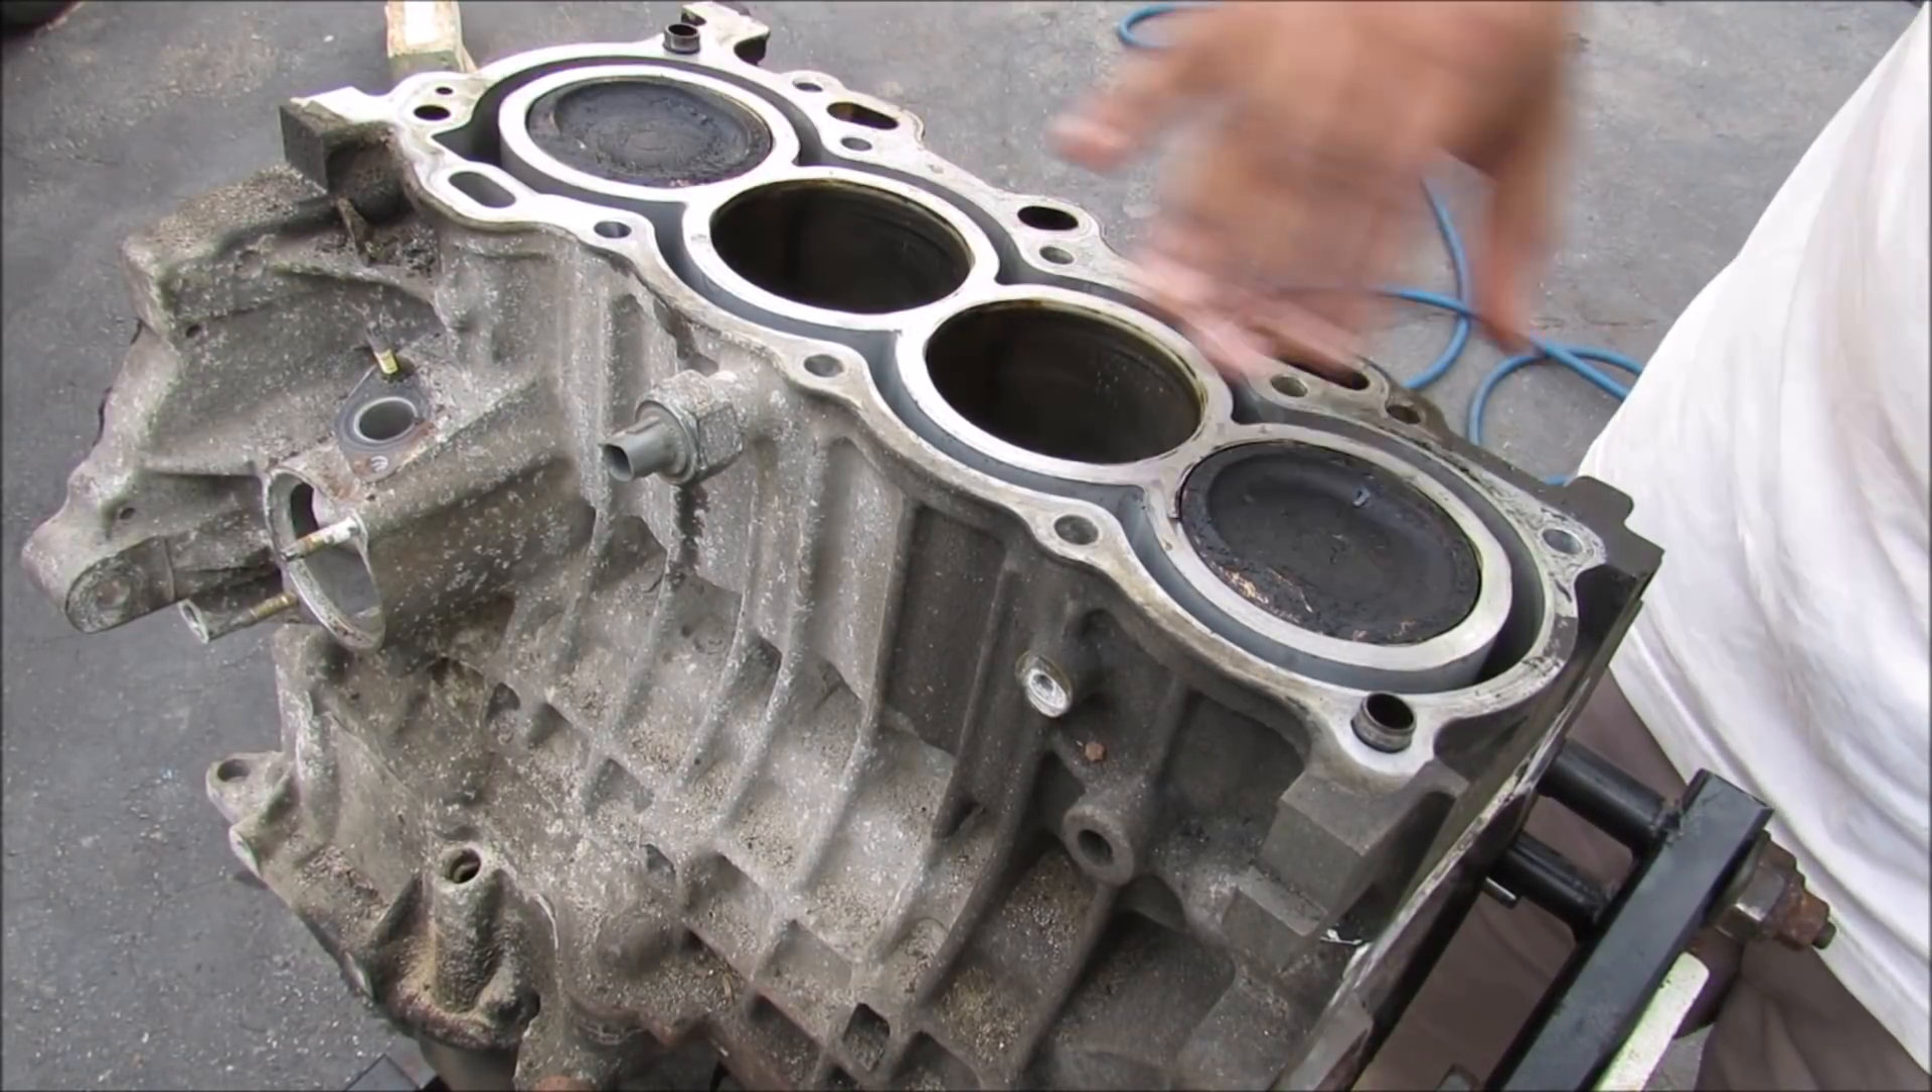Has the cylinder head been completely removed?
Yes.